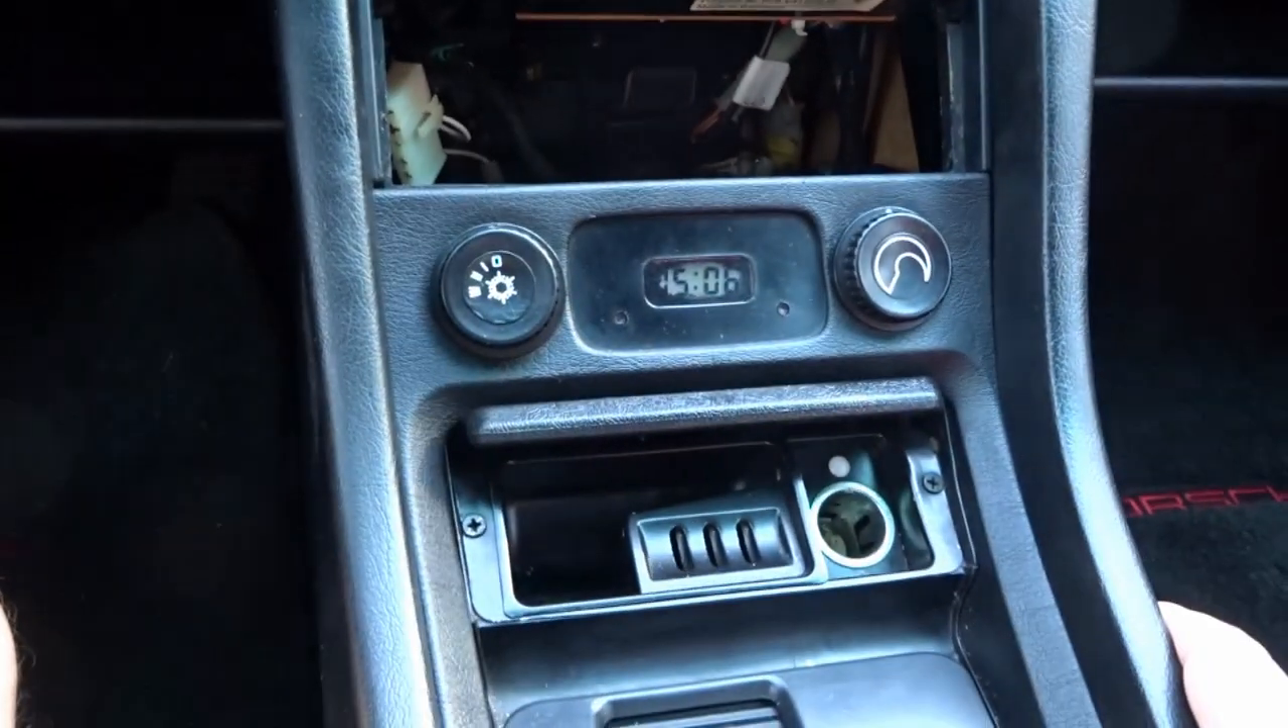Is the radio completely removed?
Yes.